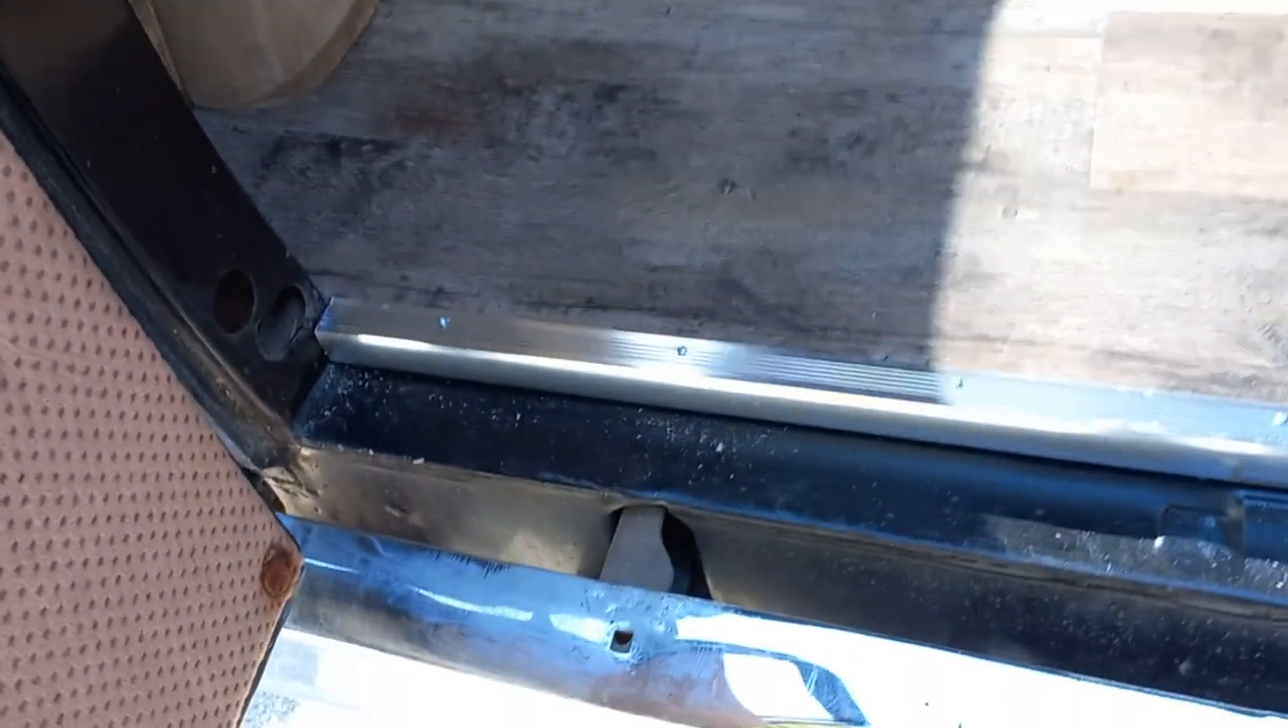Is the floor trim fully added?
Yes.